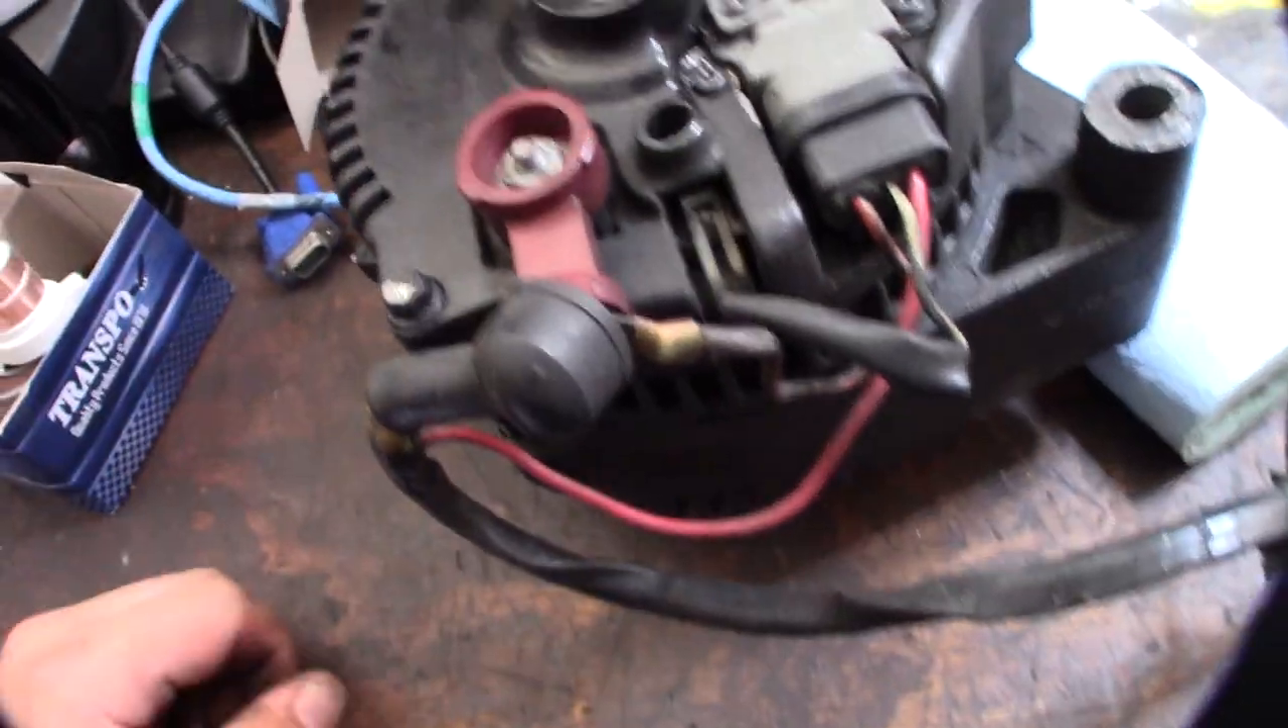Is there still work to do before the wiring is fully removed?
Yes.